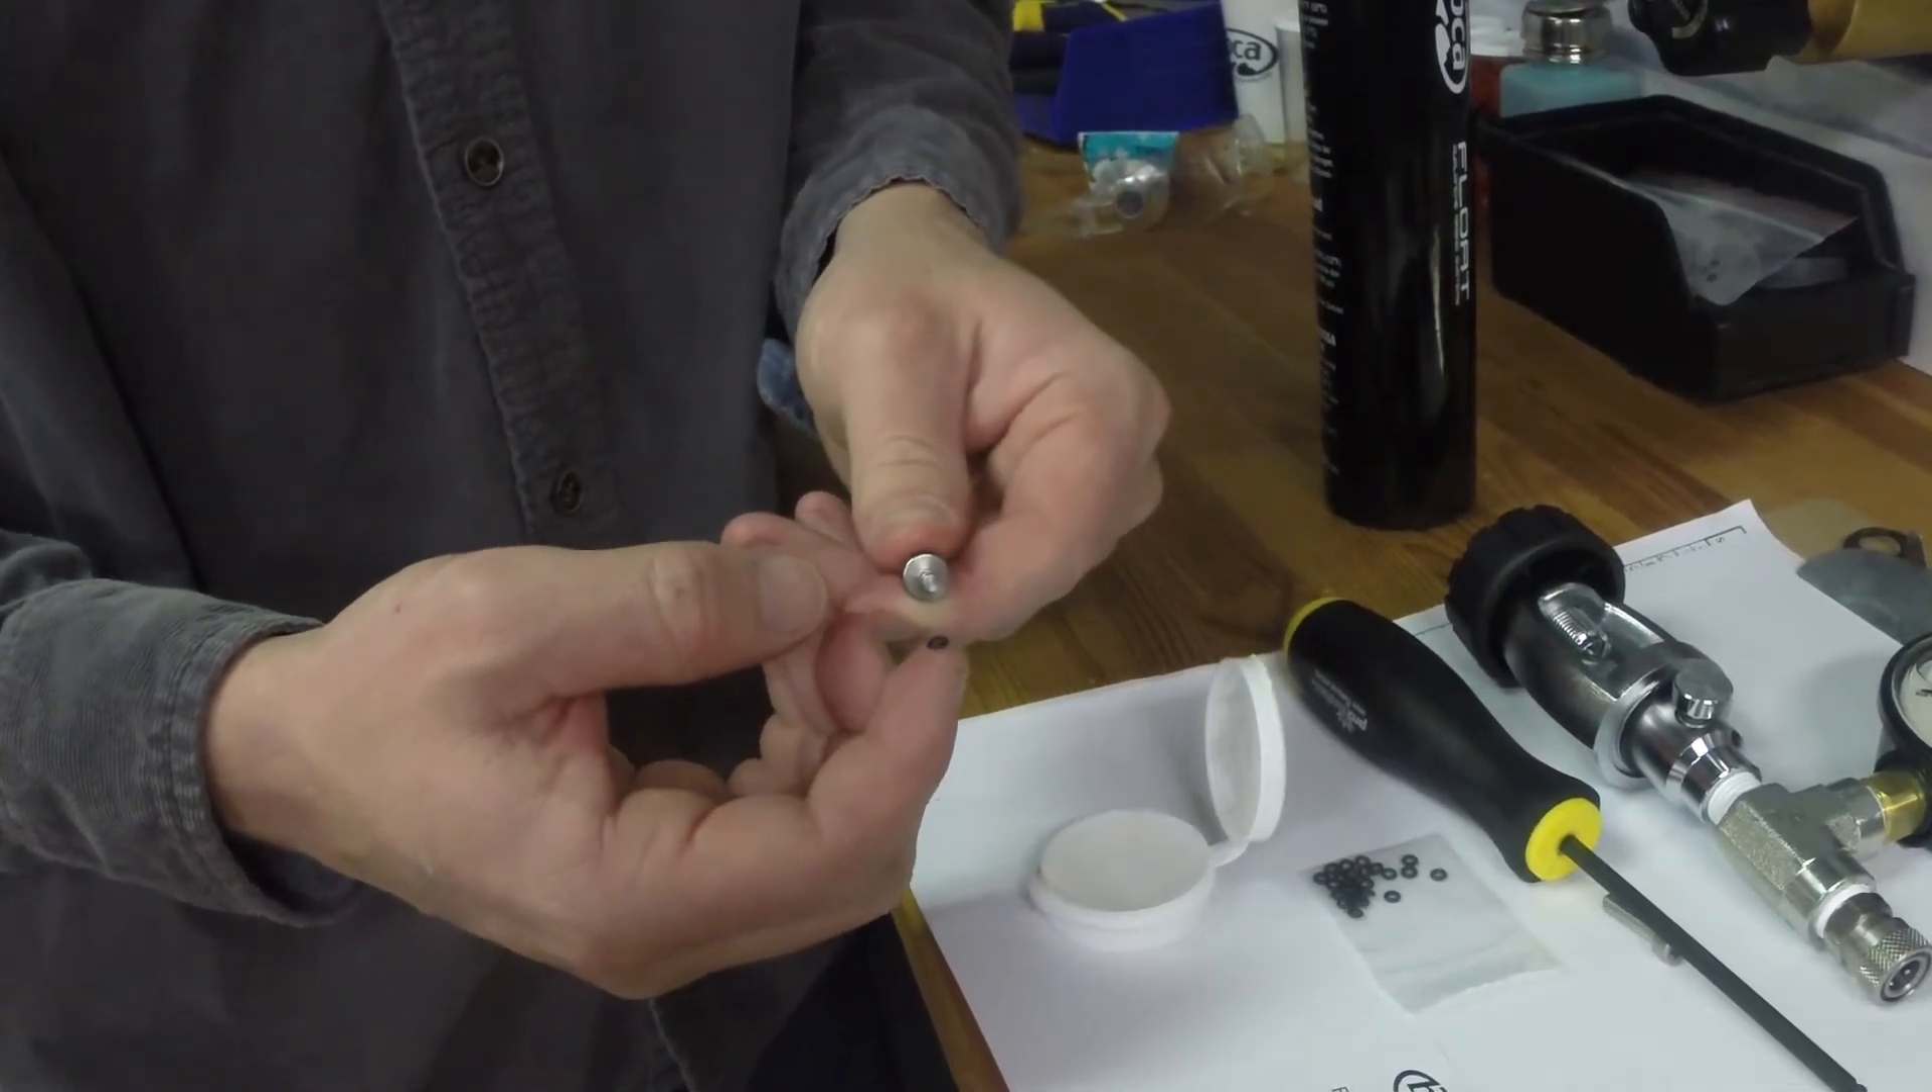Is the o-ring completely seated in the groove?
No.